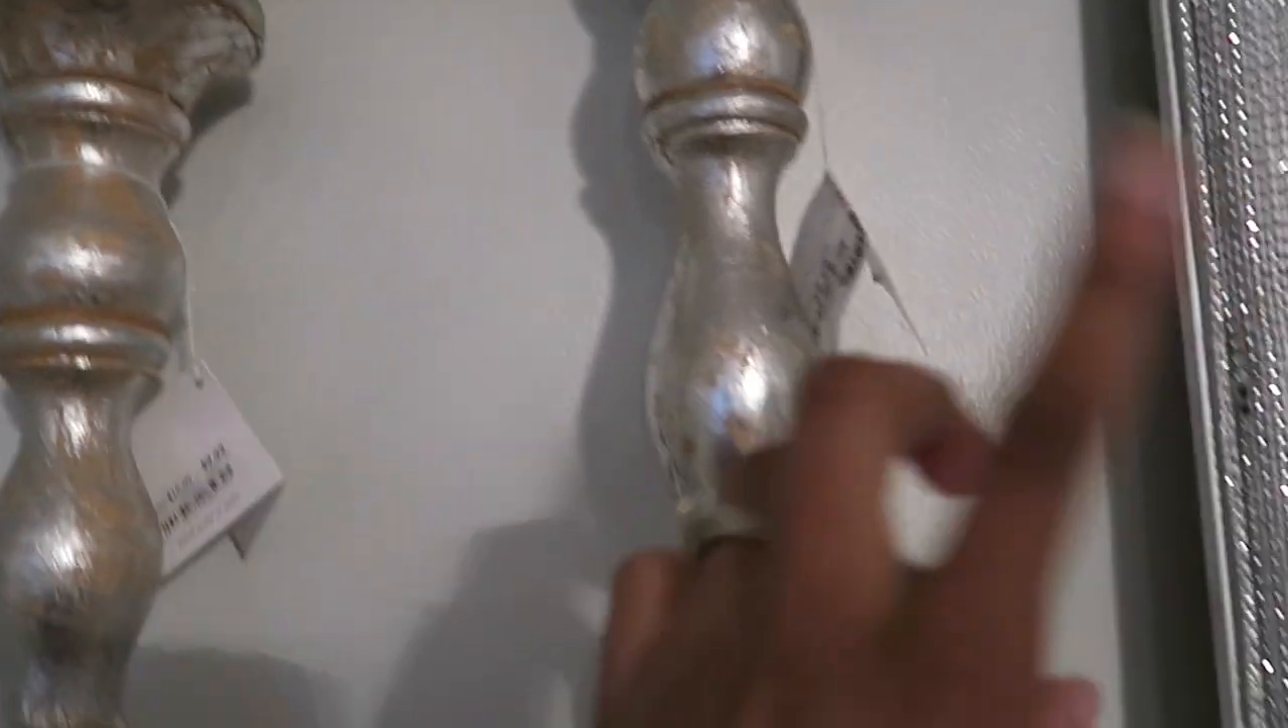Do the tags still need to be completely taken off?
Yes.